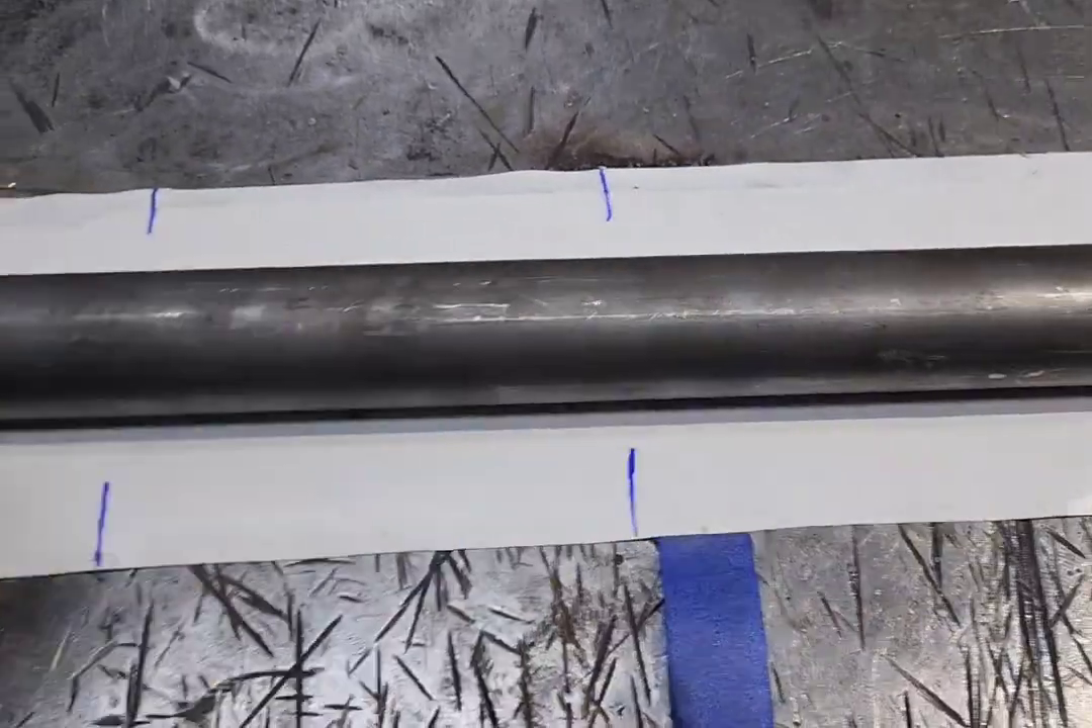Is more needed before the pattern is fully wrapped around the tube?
Yes.